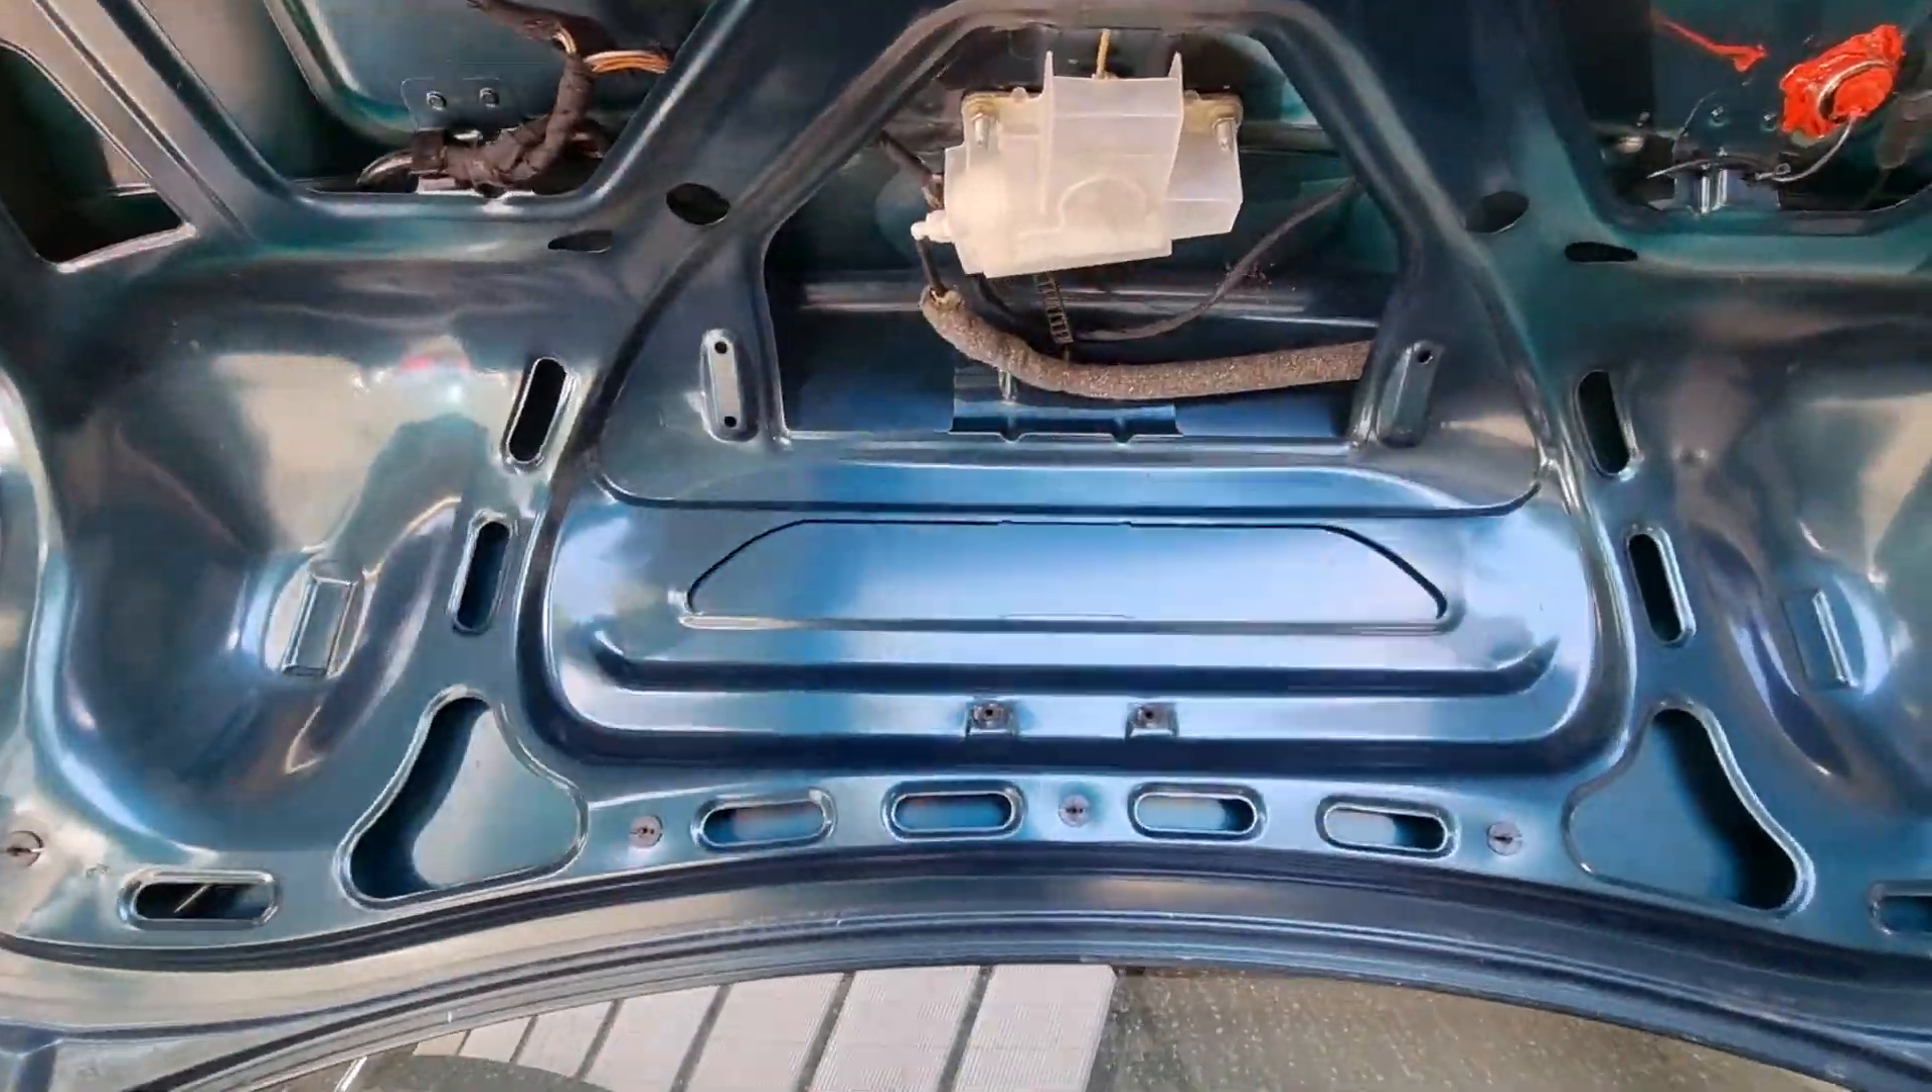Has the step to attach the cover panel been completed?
No.